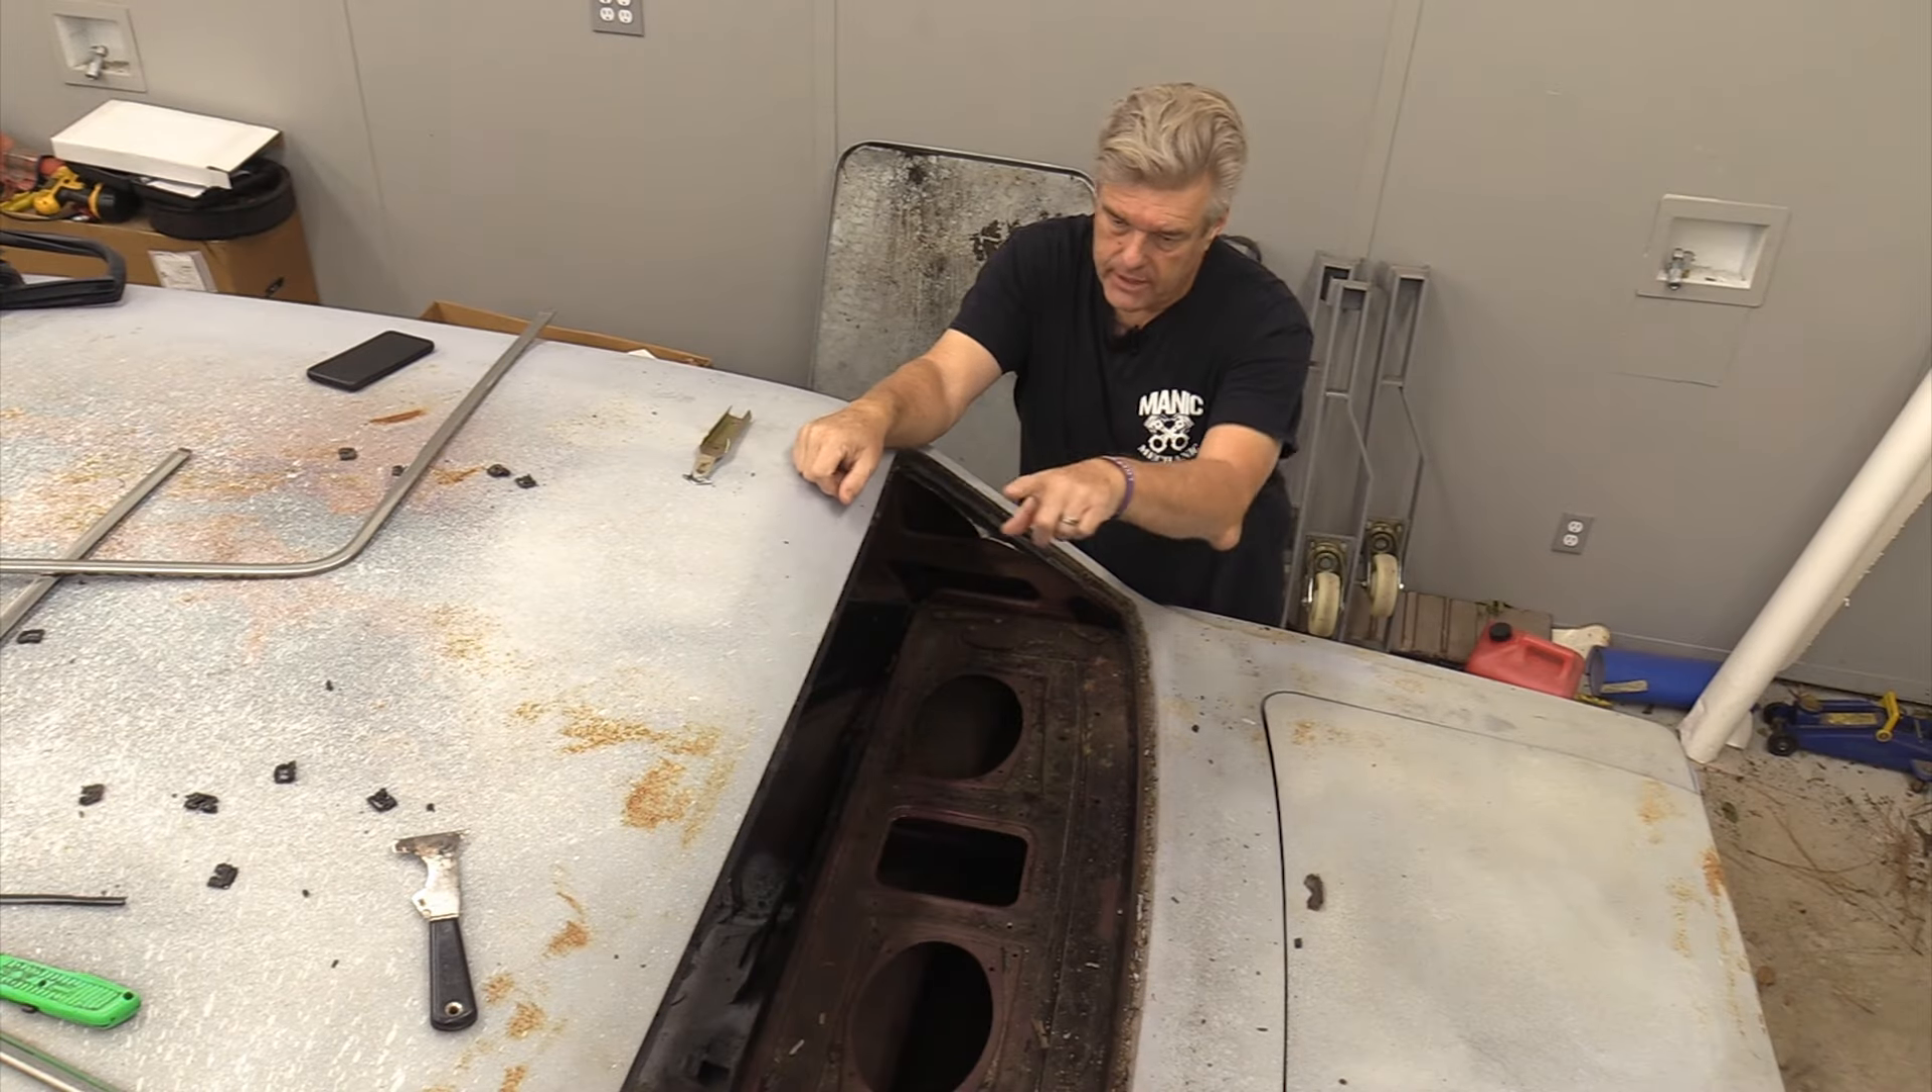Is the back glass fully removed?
Yes.